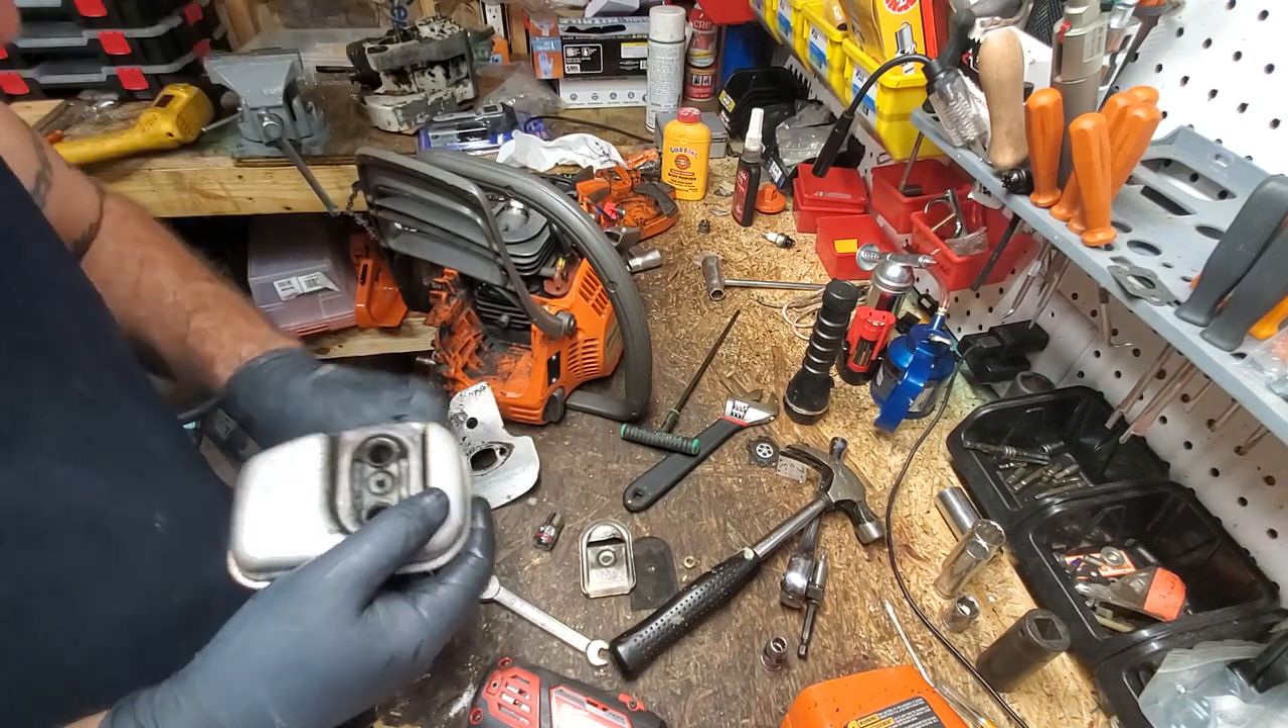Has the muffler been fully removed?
Yes.